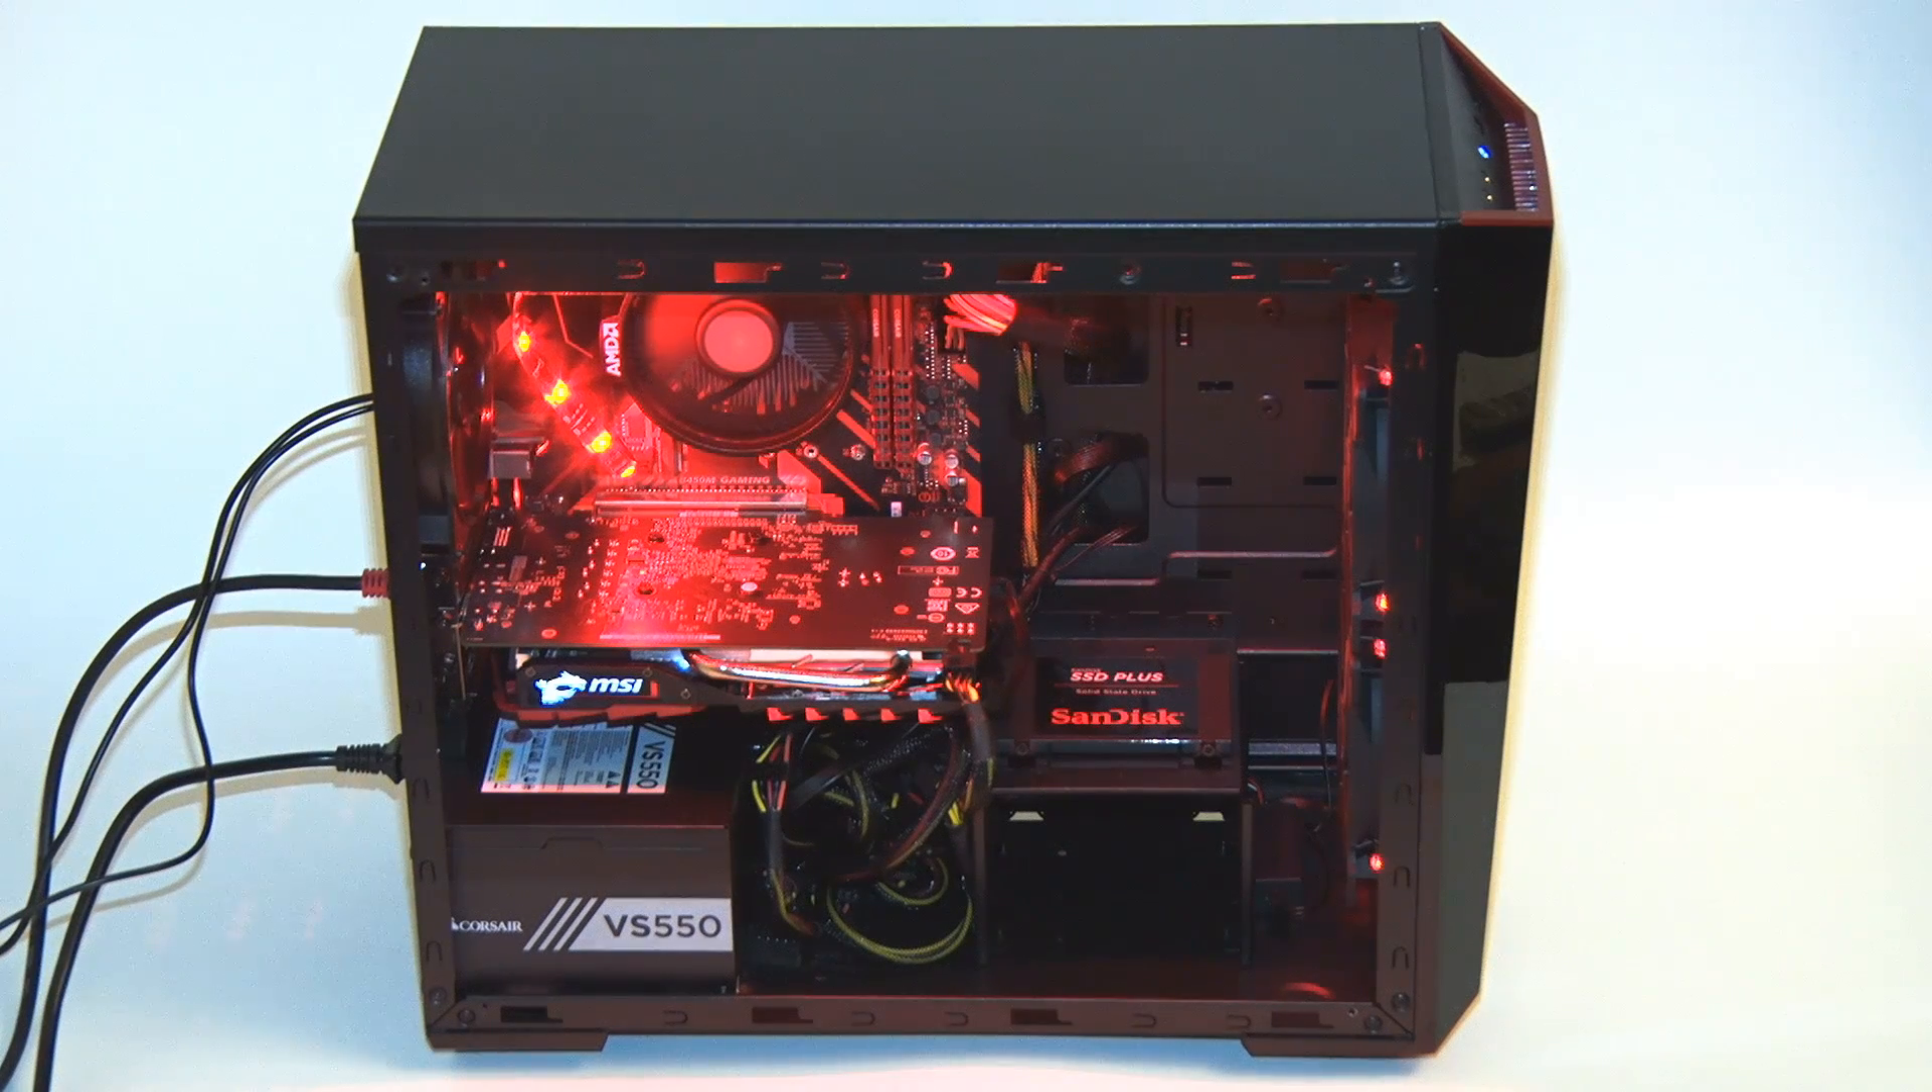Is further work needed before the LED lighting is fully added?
No.